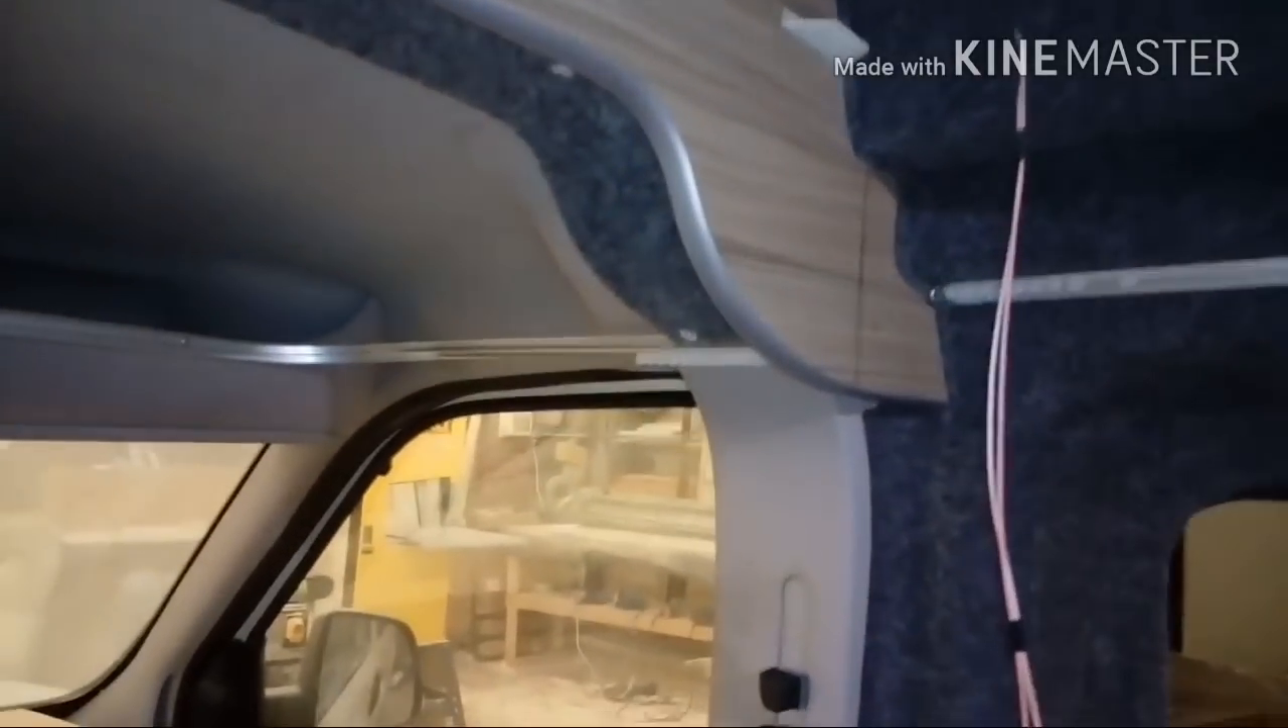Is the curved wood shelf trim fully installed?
Yes.